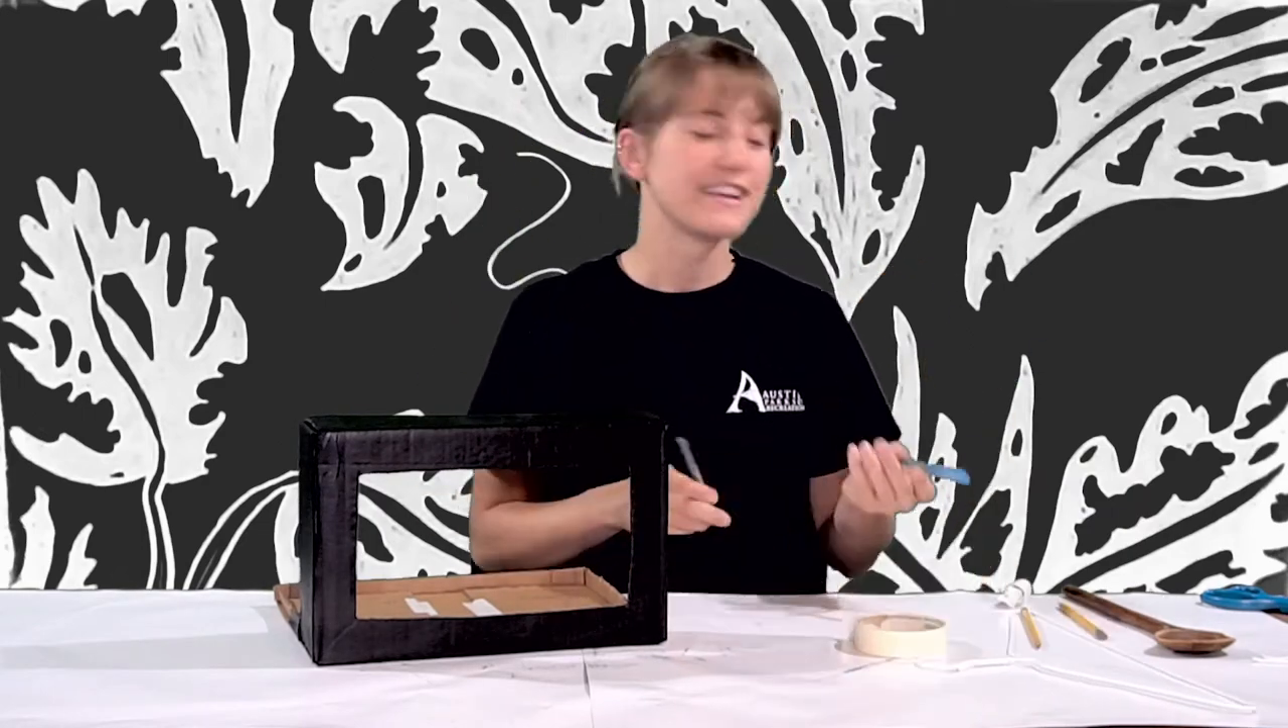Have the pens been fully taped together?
No.